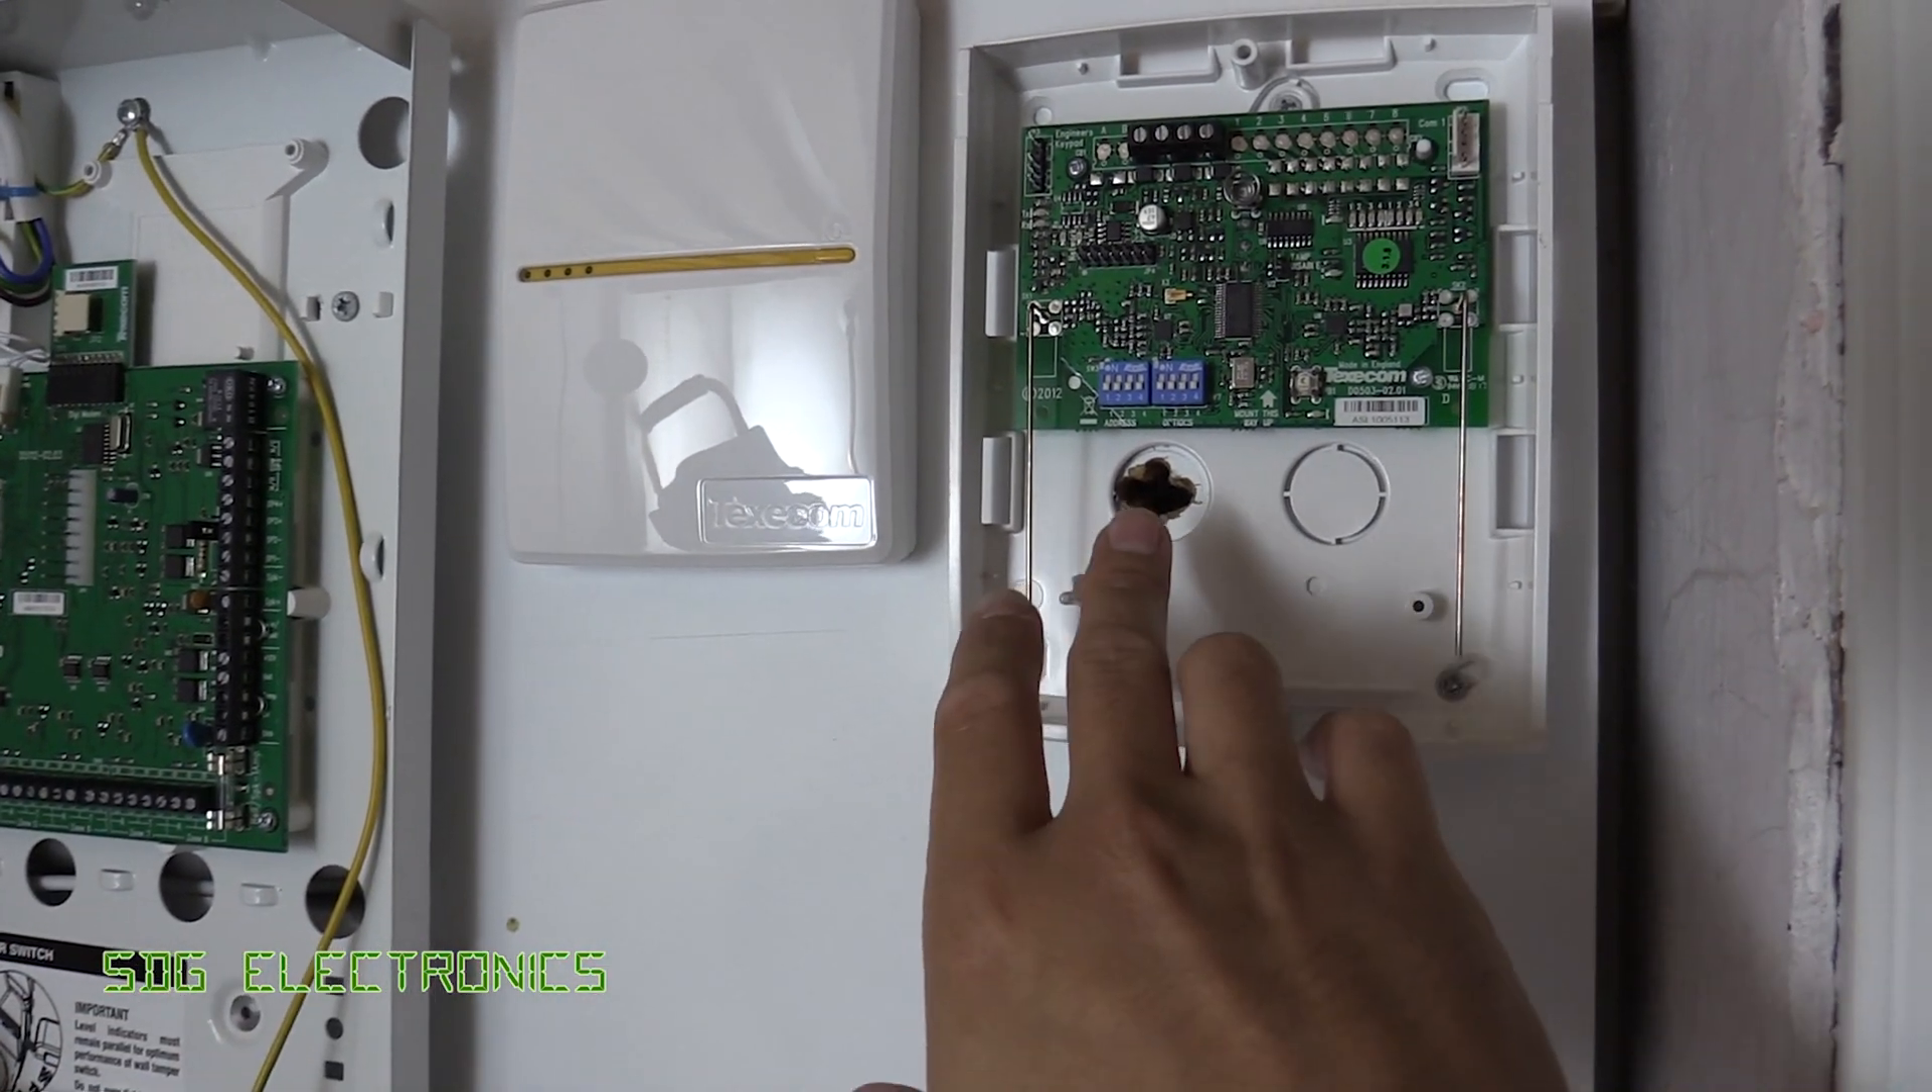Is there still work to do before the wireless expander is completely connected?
Yes.